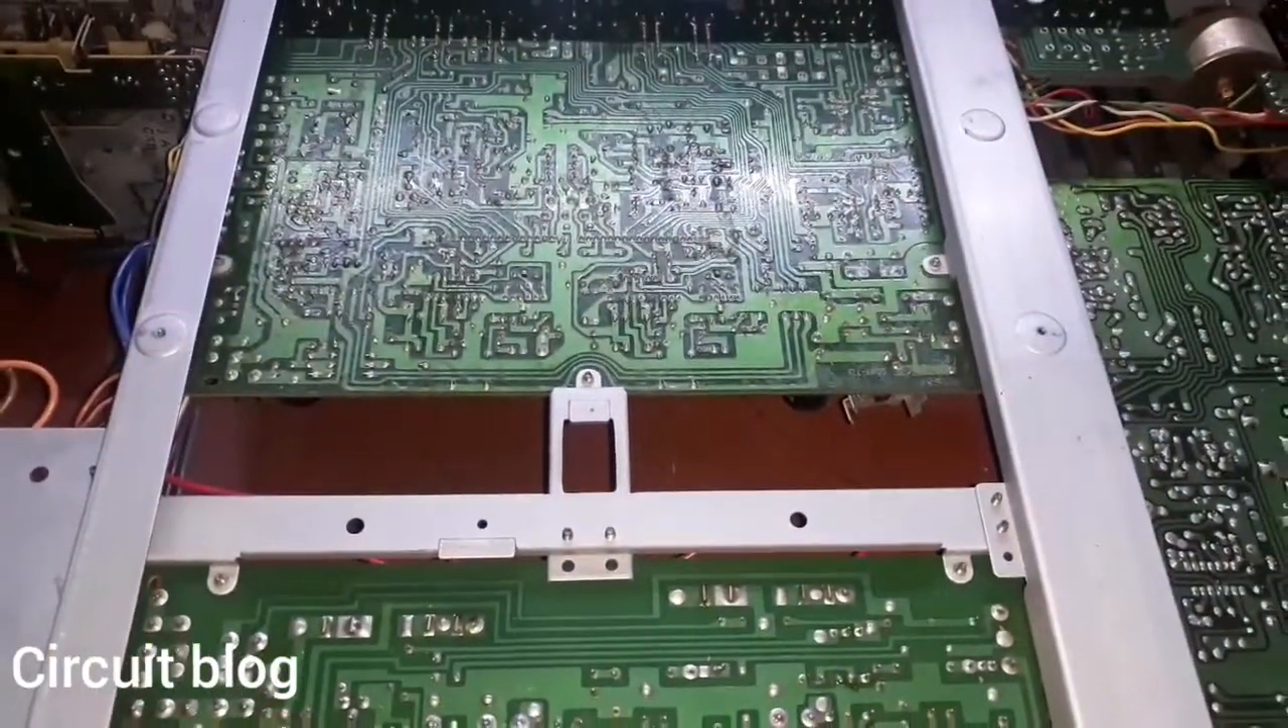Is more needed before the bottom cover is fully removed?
No.